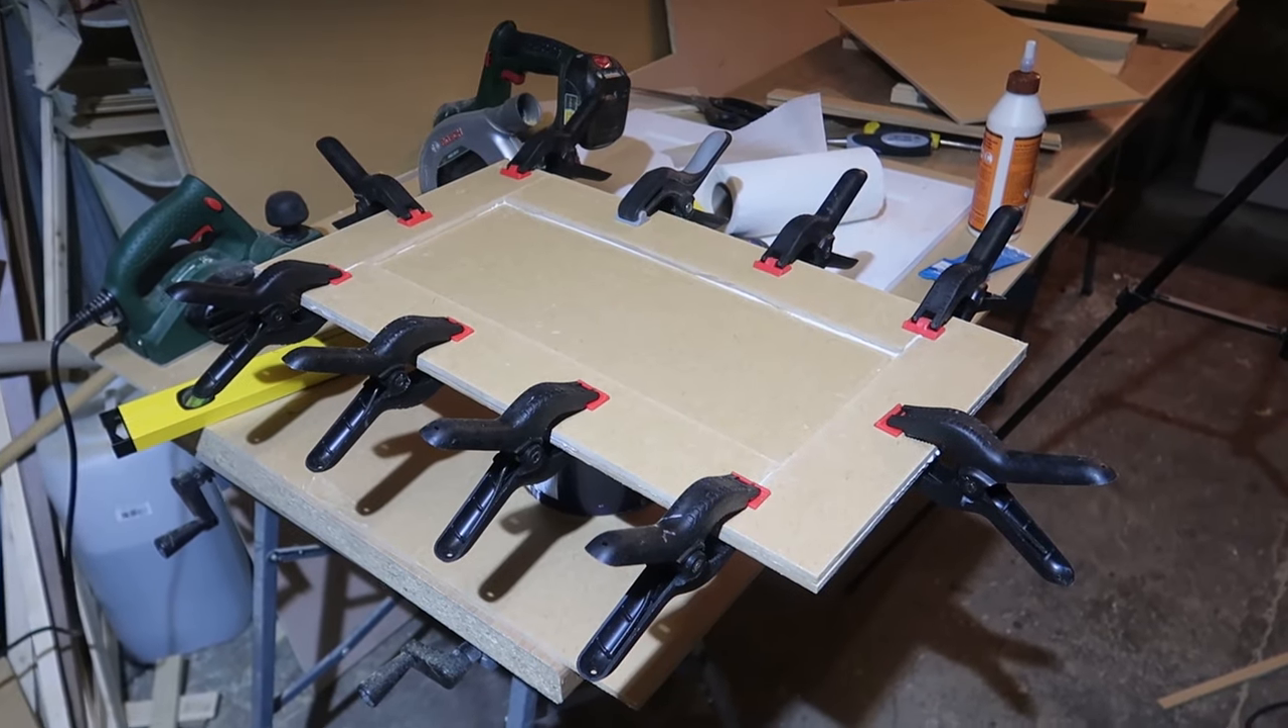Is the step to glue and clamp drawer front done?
Yes.